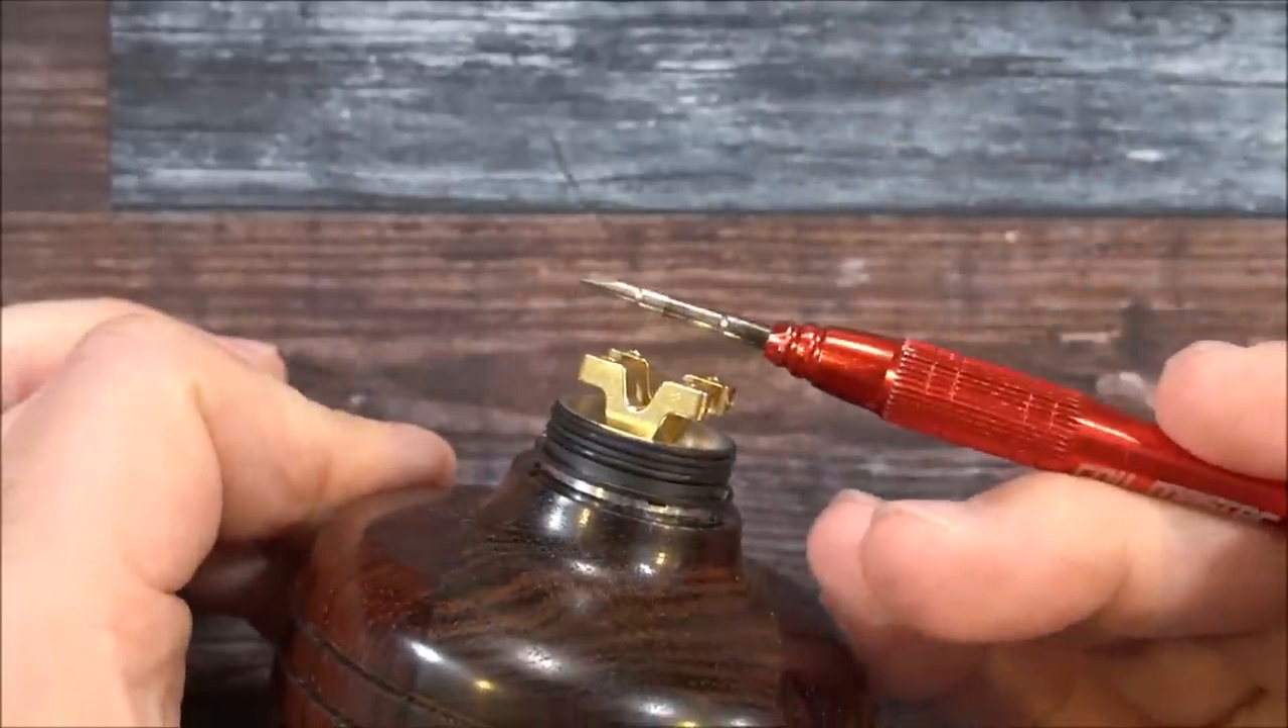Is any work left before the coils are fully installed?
Yes.